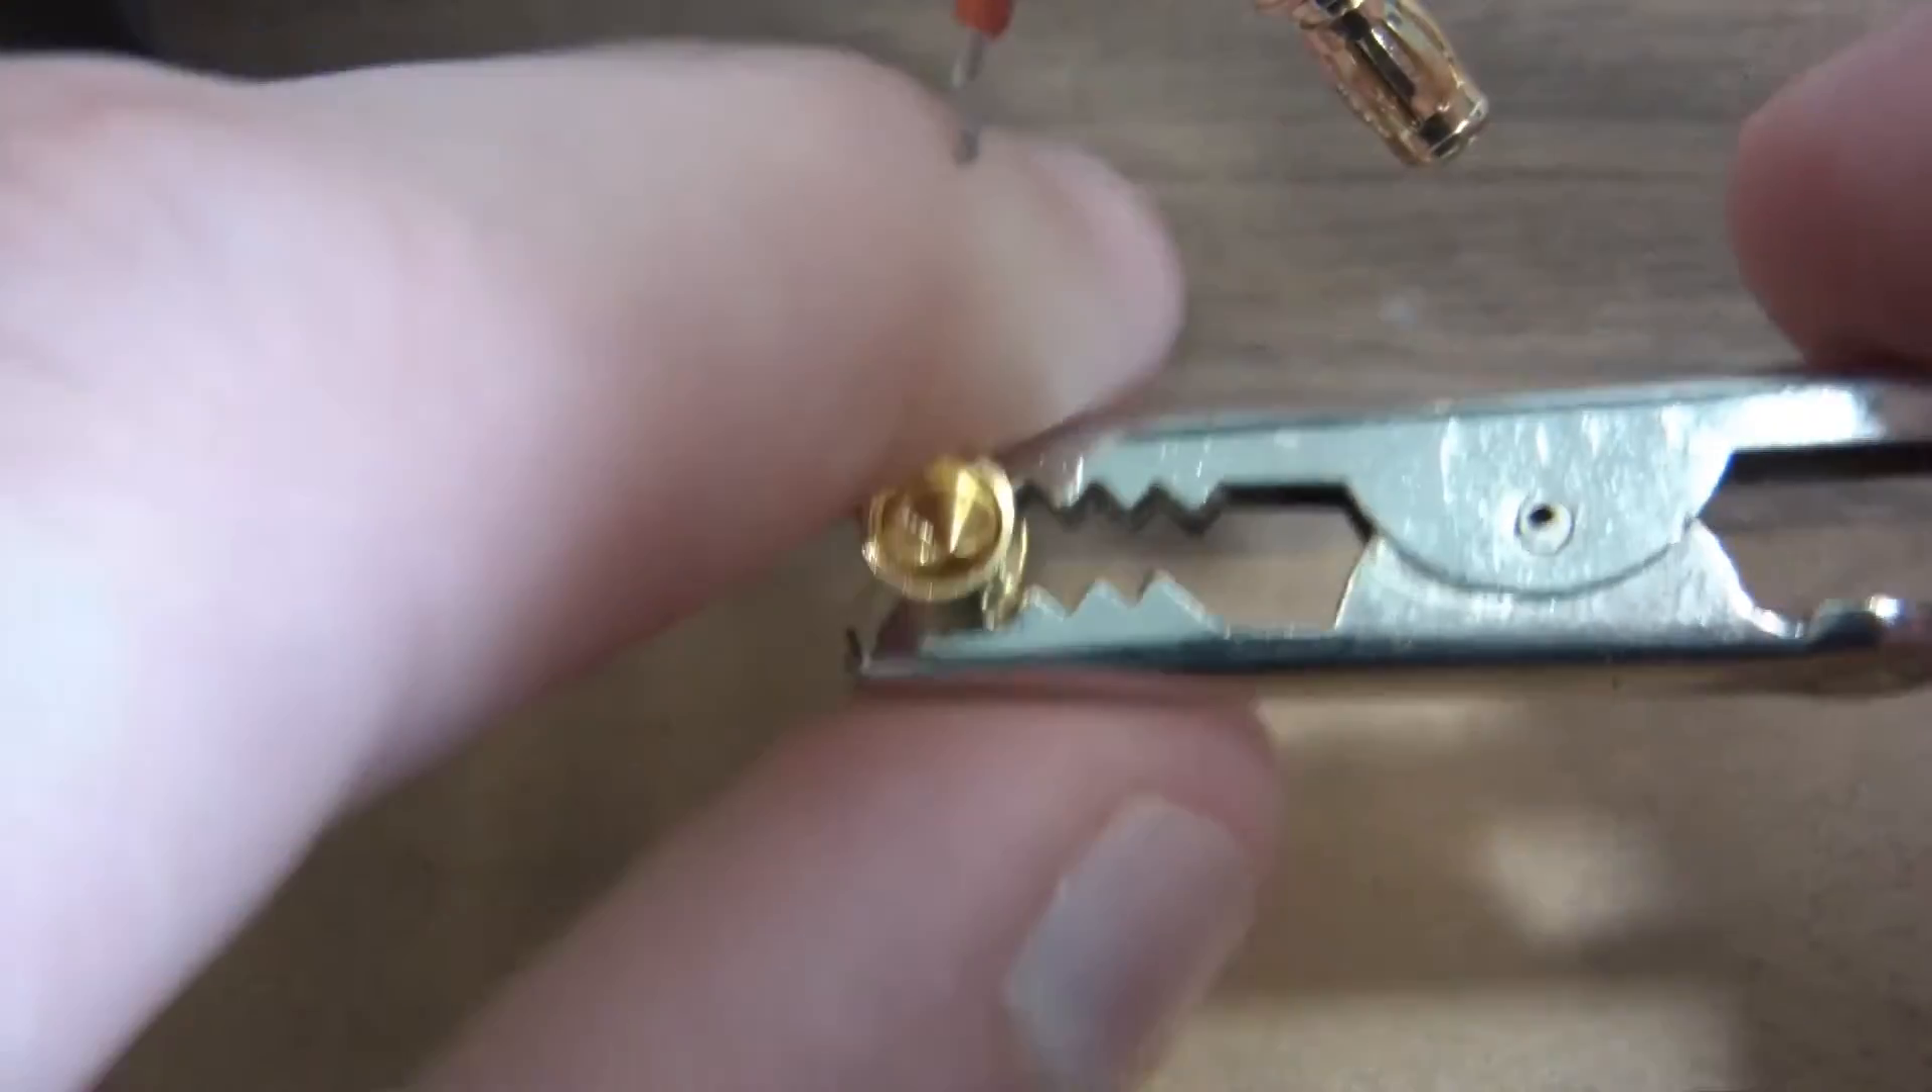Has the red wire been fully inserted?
No.